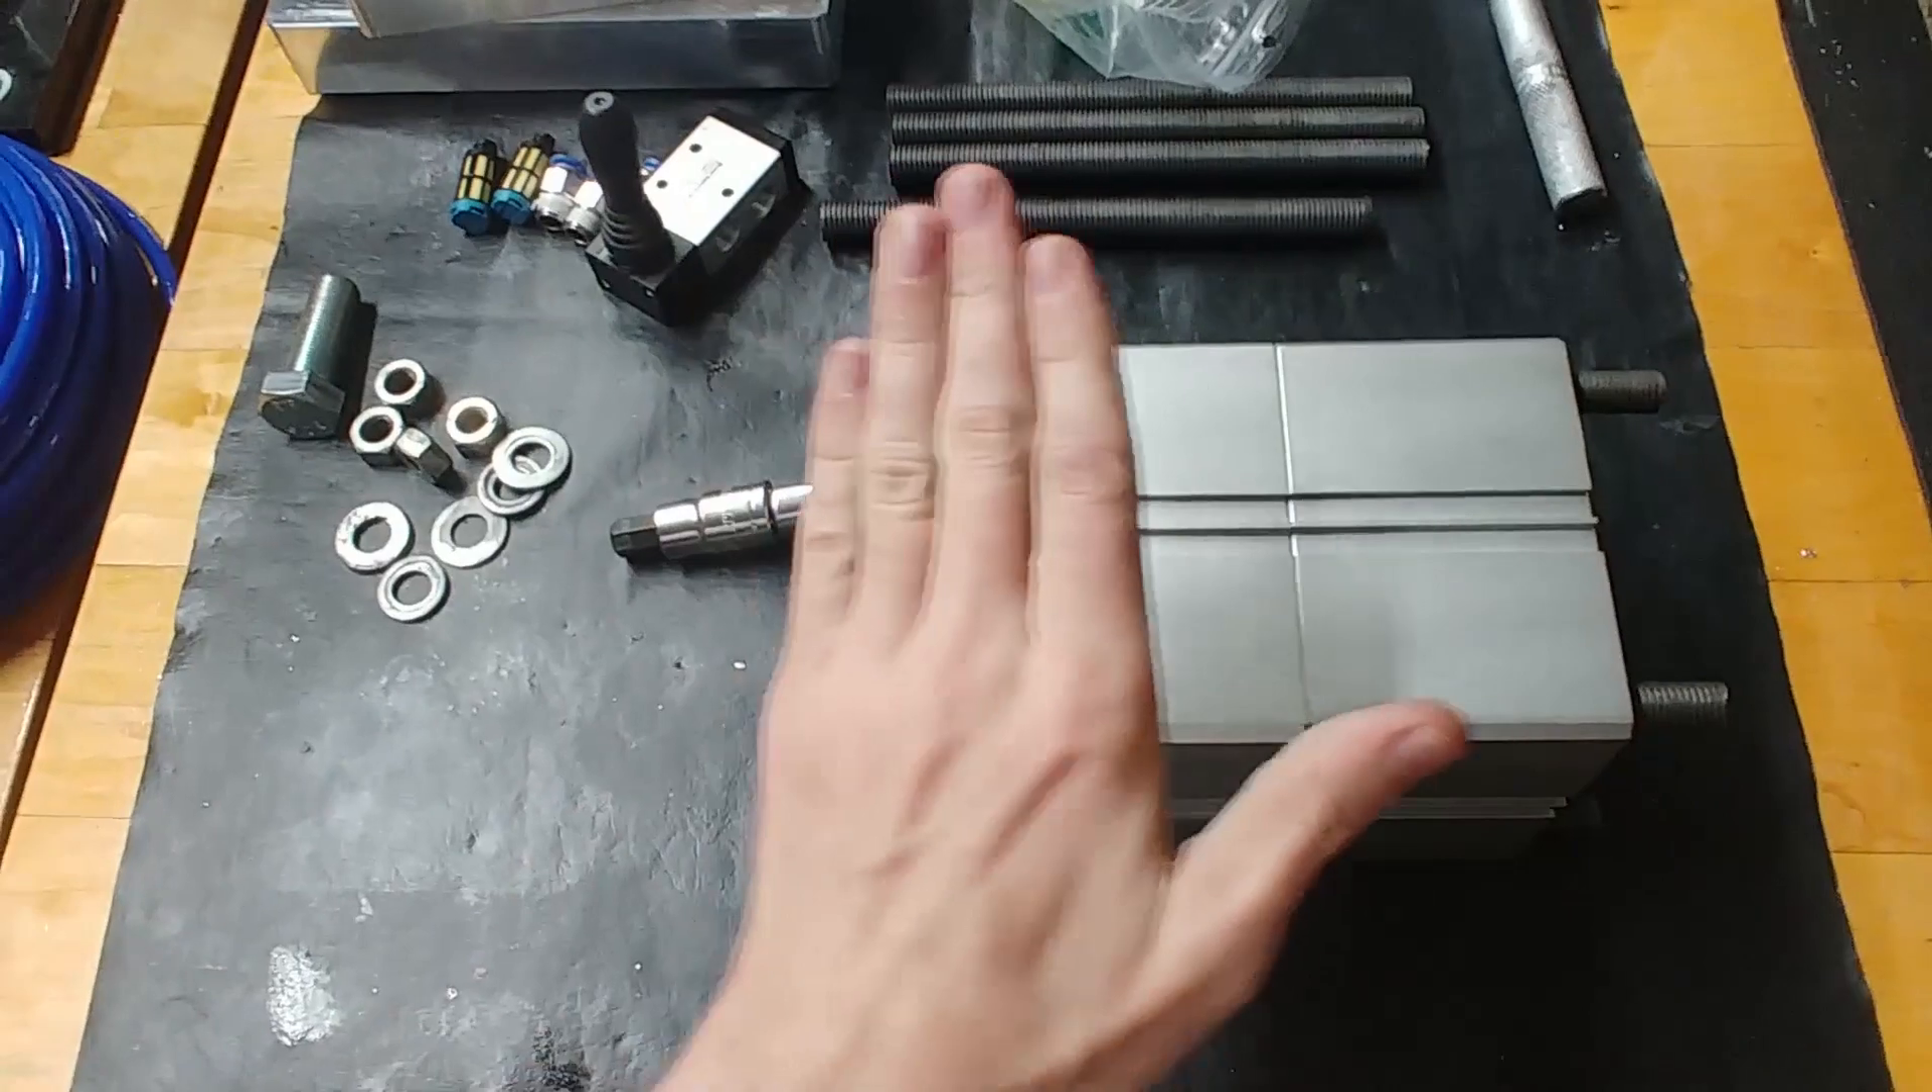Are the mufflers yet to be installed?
Yes.